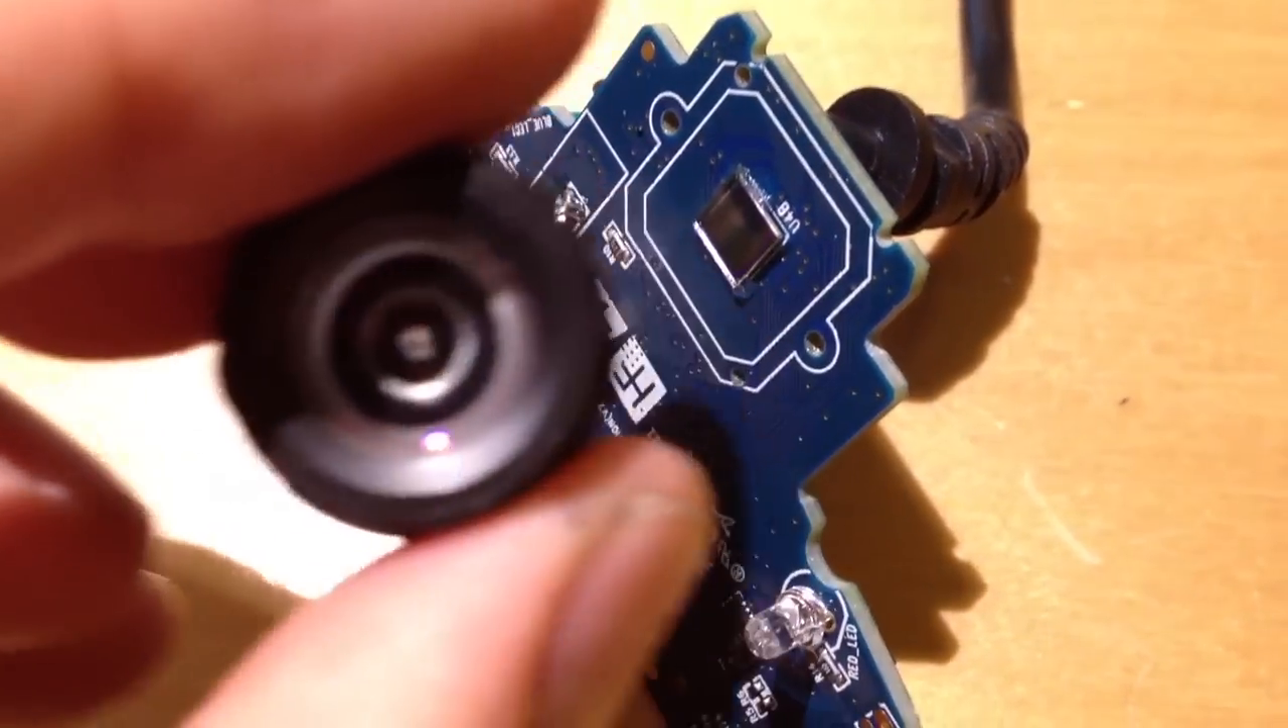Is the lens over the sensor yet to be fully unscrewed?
No.